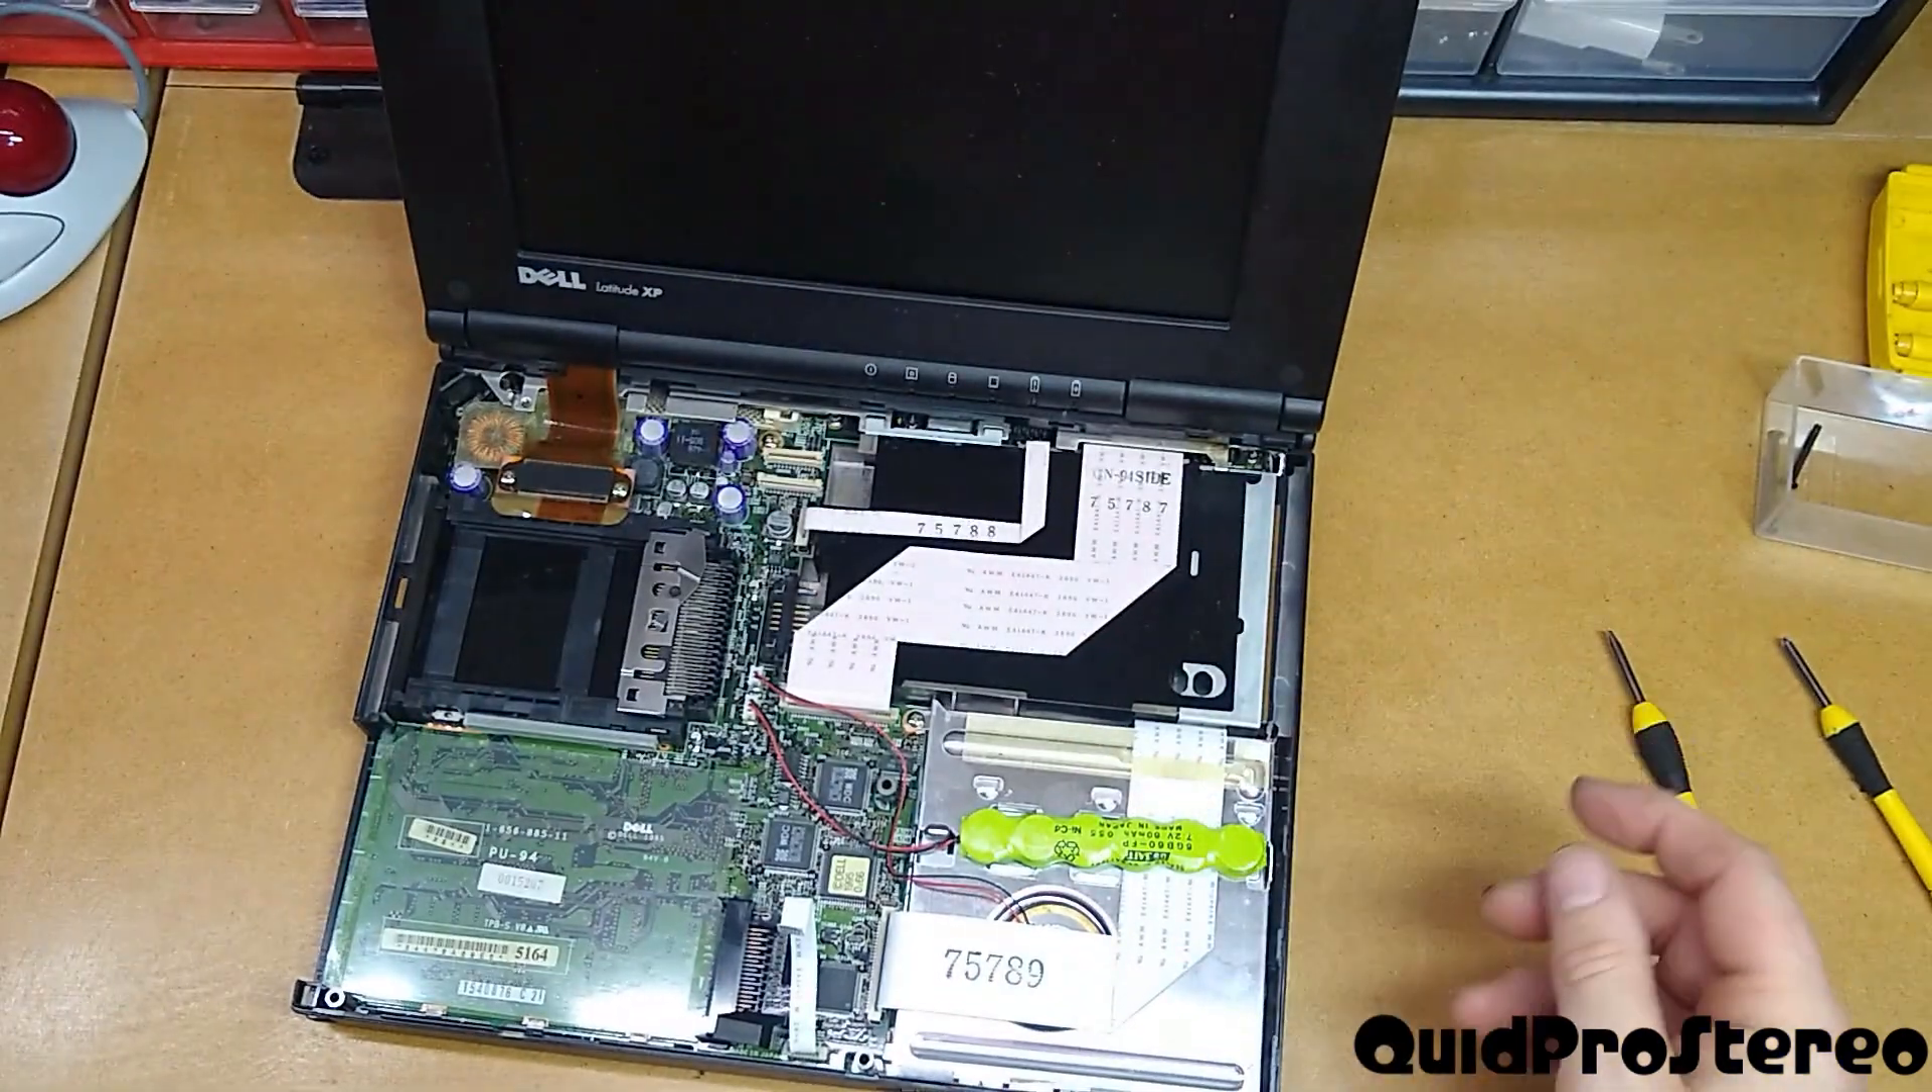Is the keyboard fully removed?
Yes.